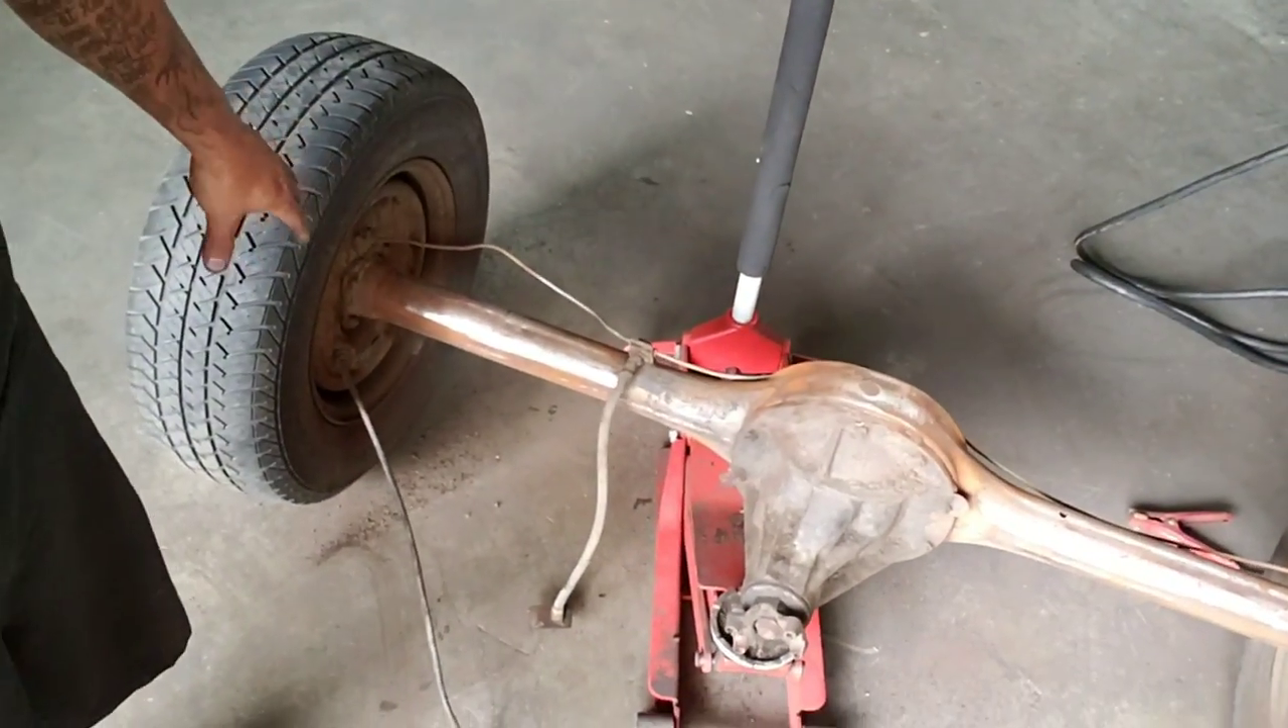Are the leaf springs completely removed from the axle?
Yes.